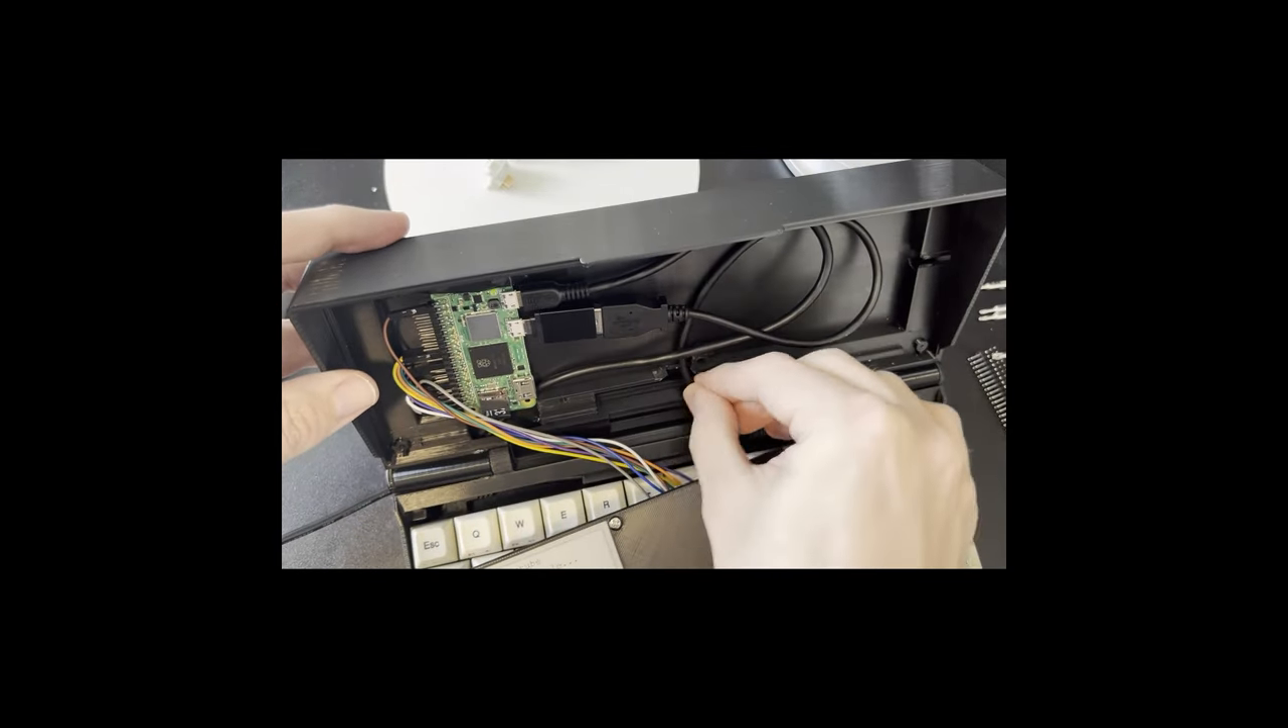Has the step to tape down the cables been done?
No.